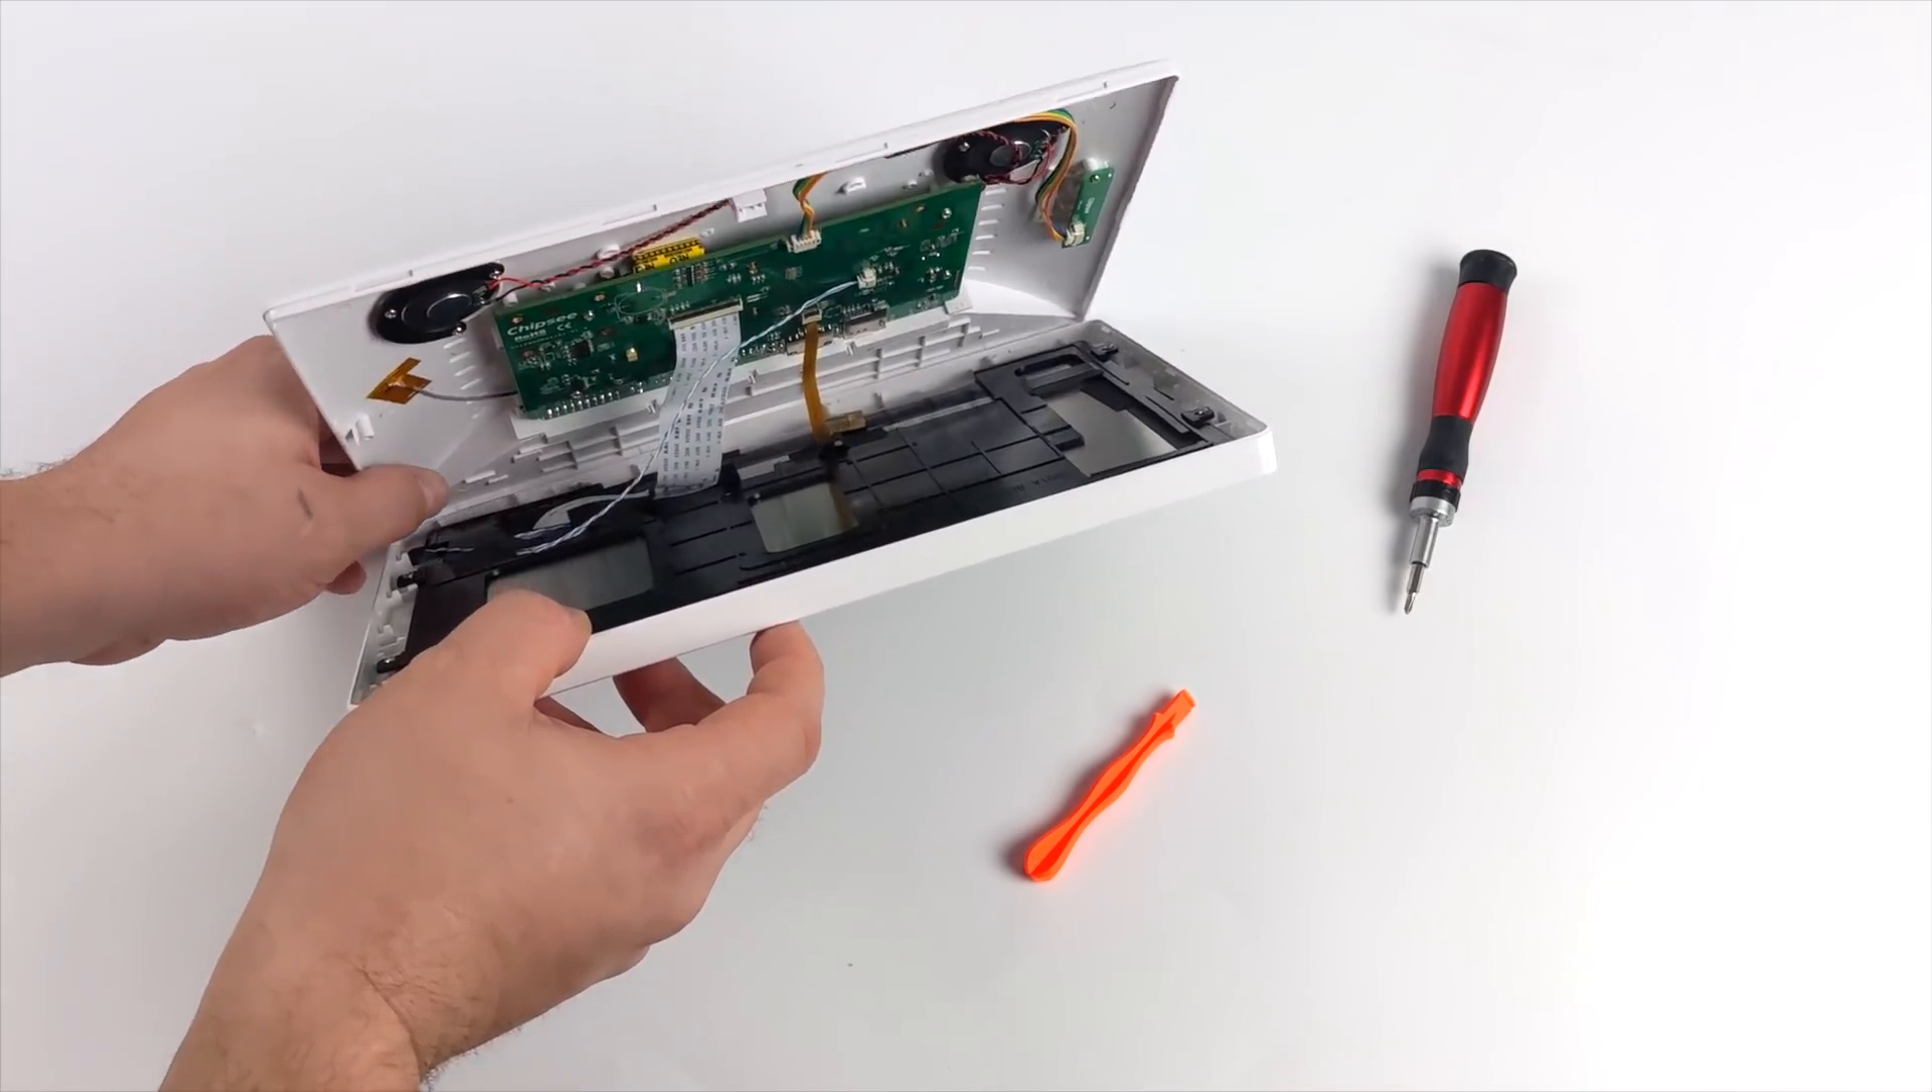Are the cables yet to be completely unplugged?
Yes.